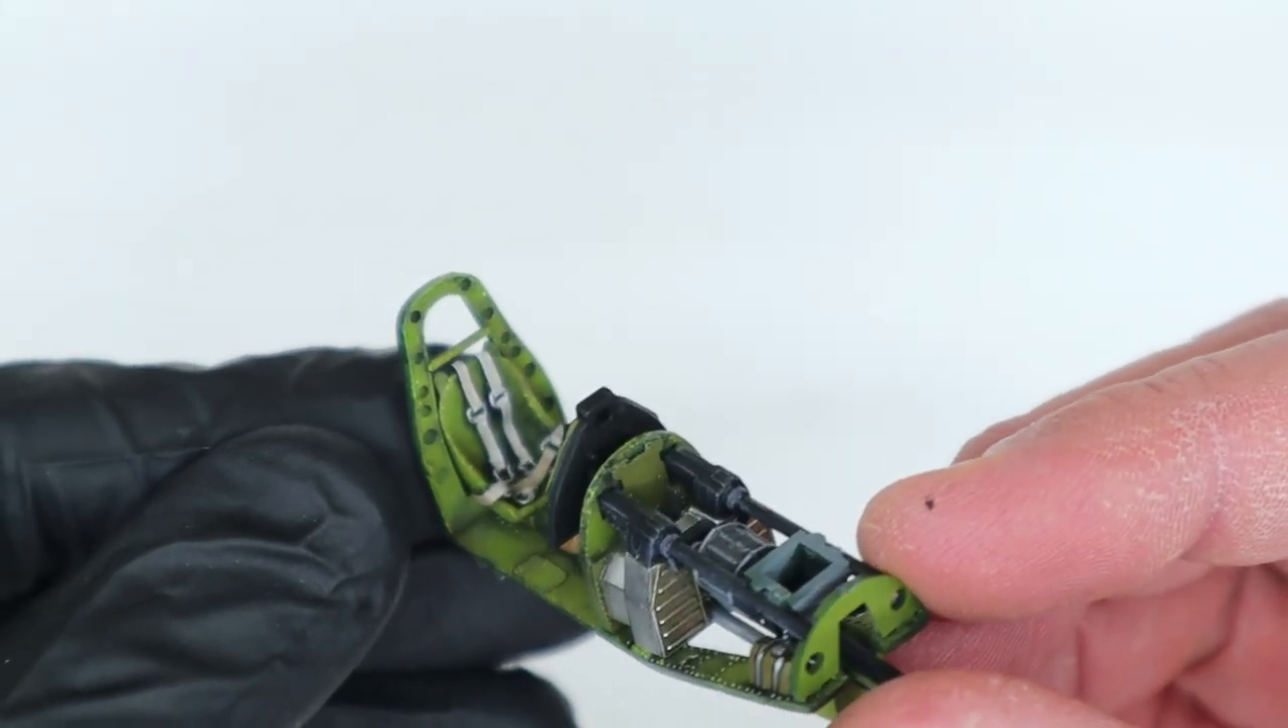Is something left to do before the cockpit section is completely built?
No.